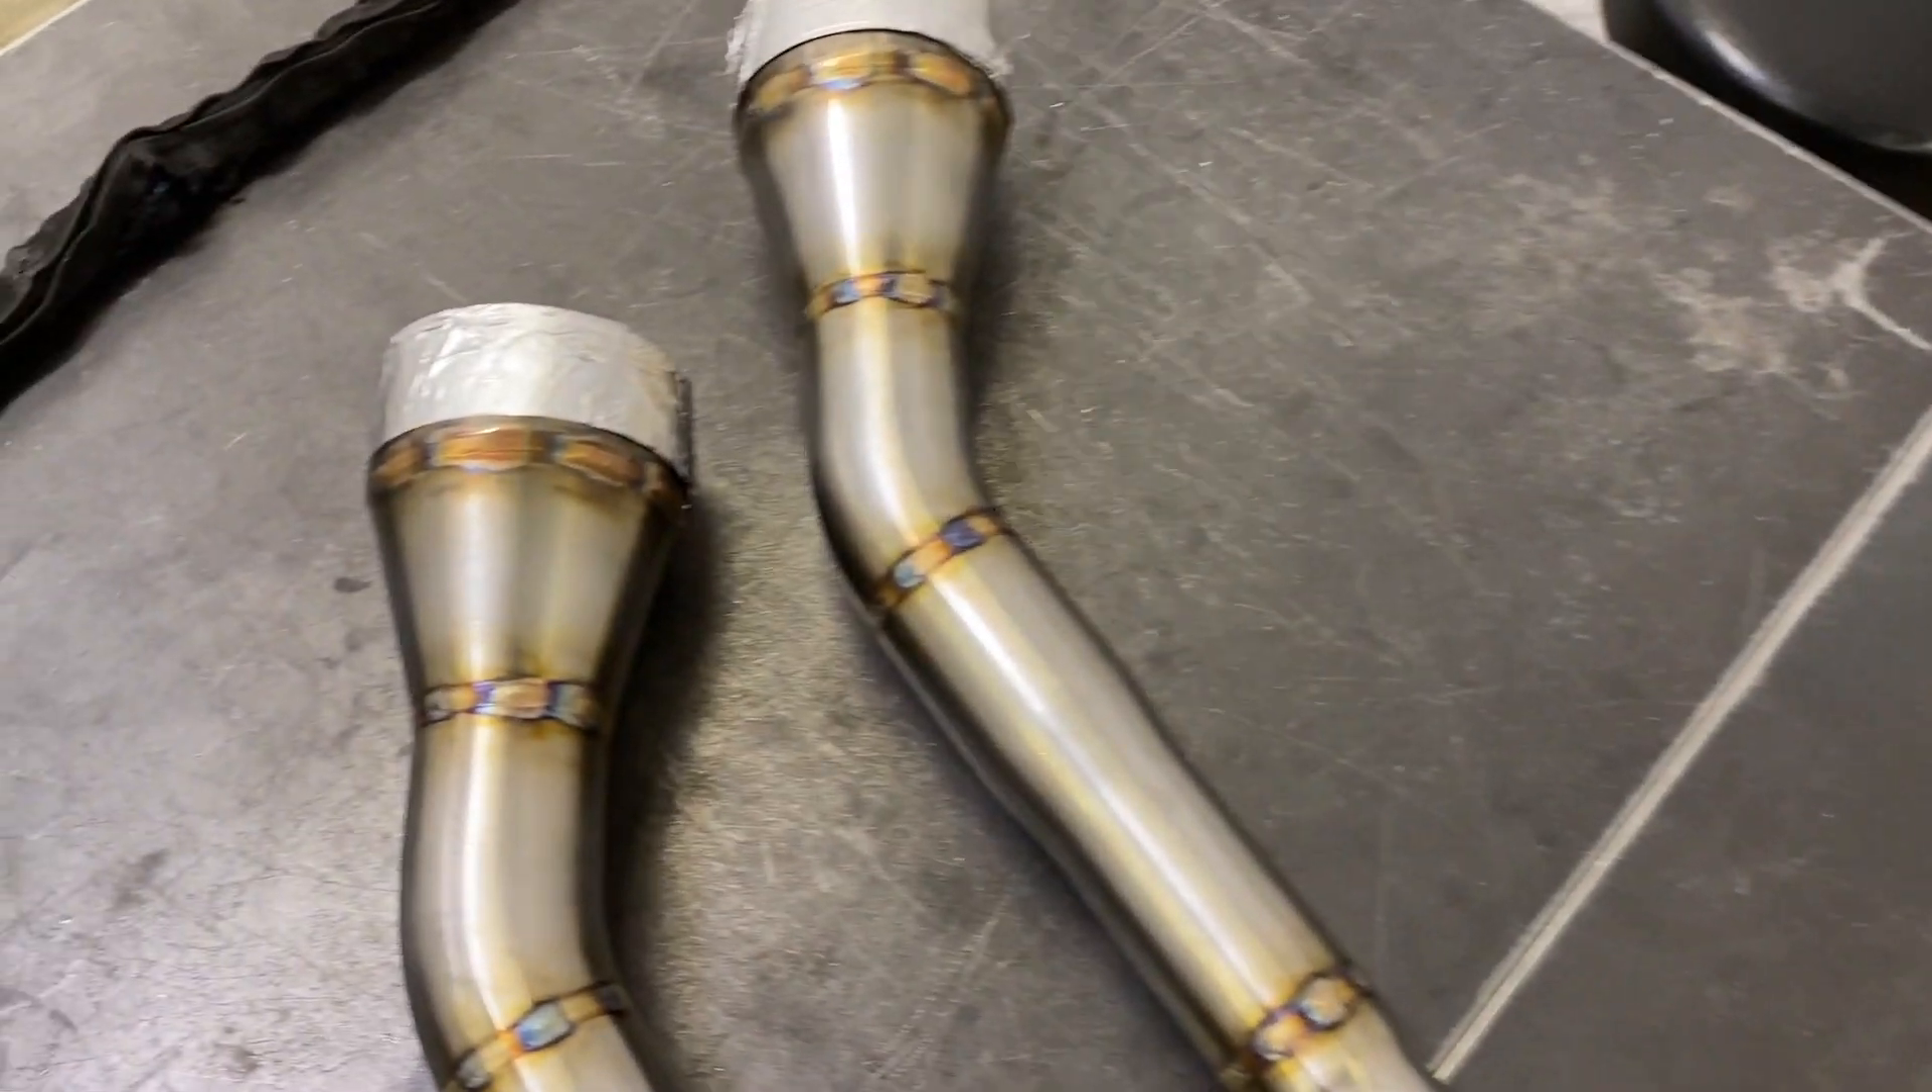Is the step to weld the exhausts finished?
Yes.